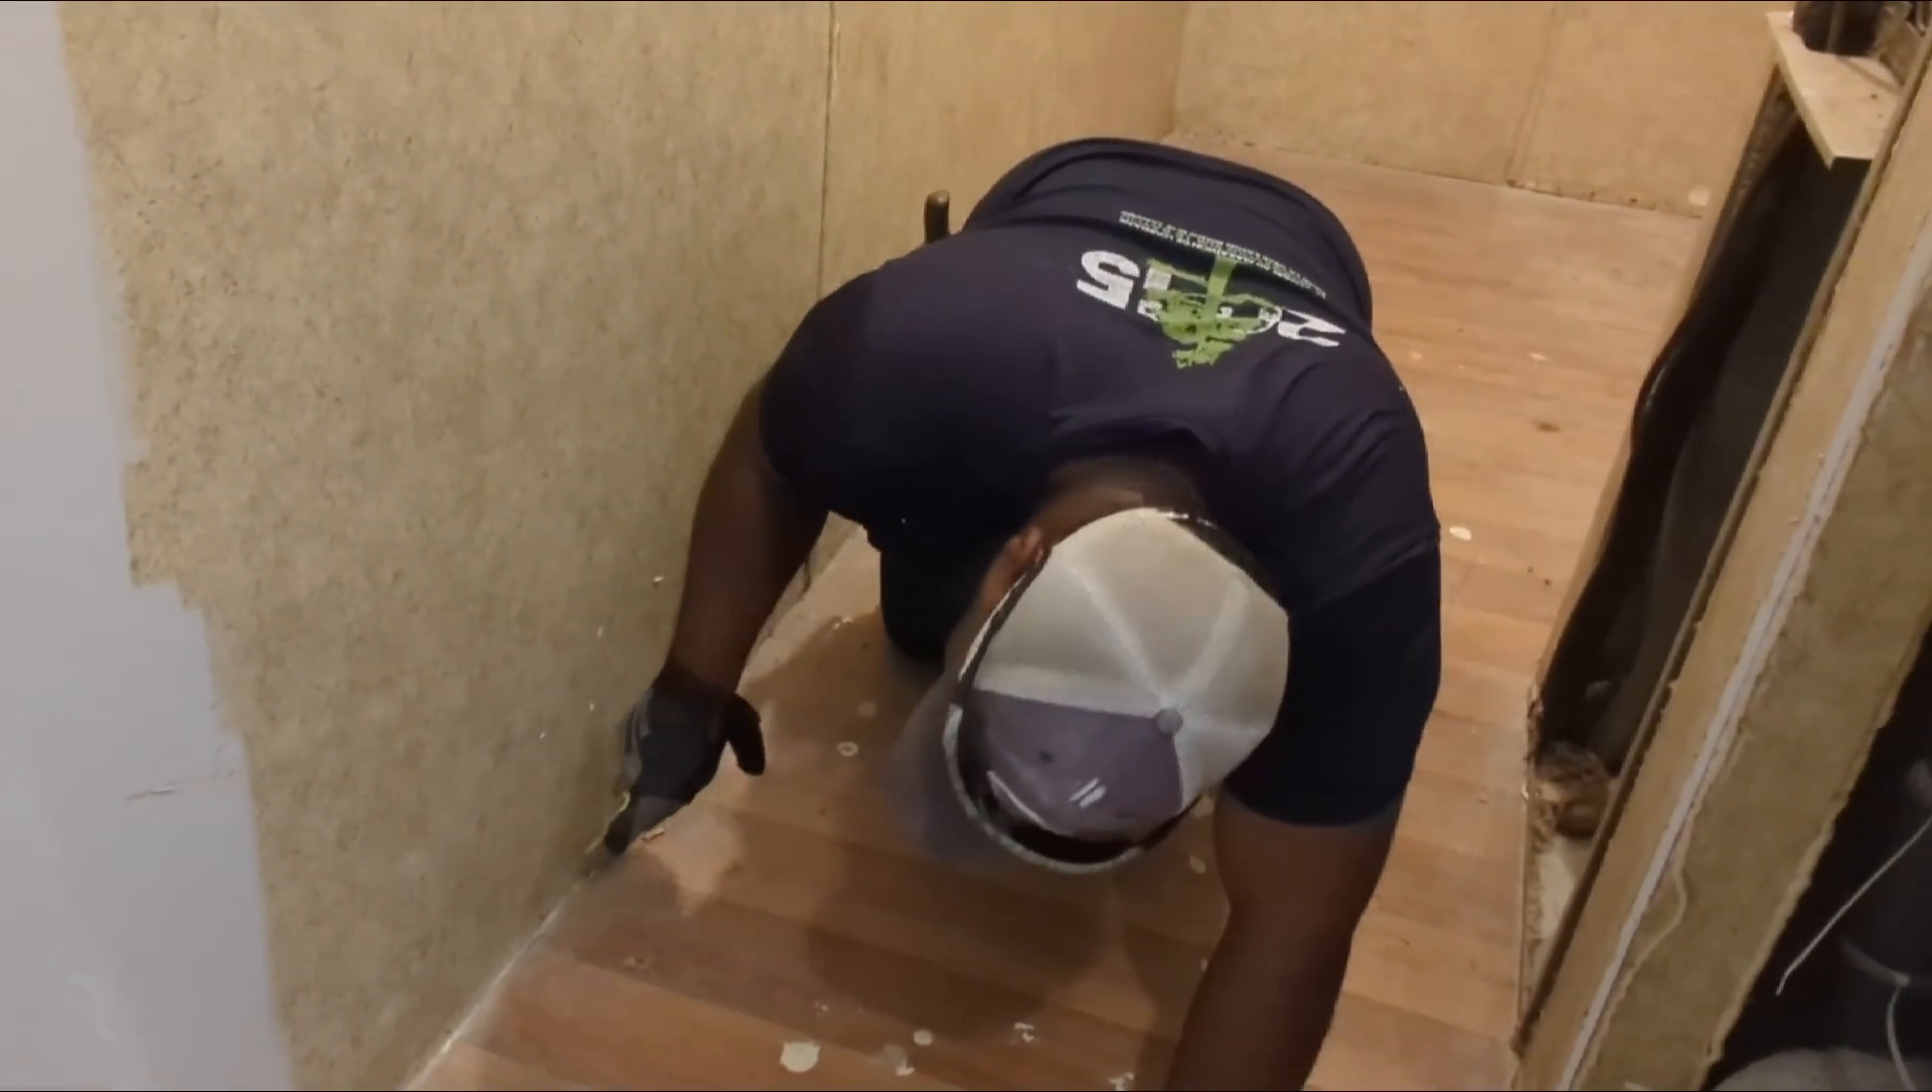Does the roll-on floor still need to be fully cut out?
Yes.